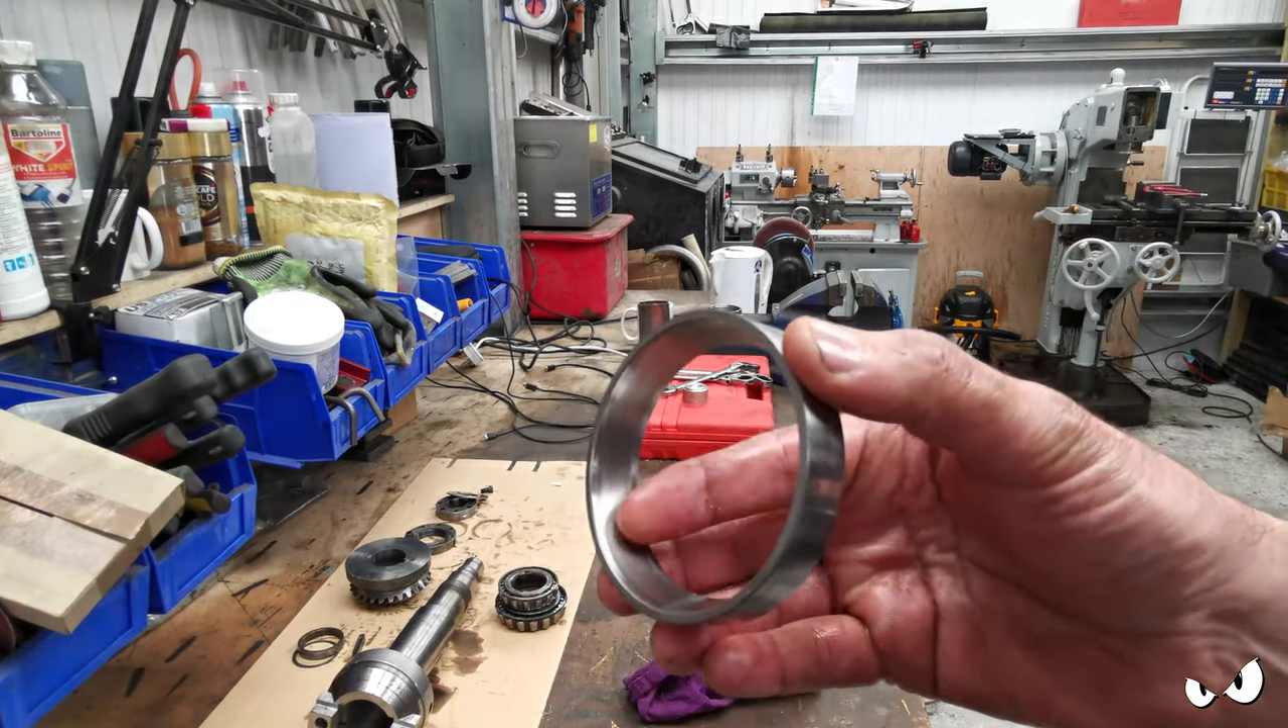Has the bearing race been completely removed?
Yes.